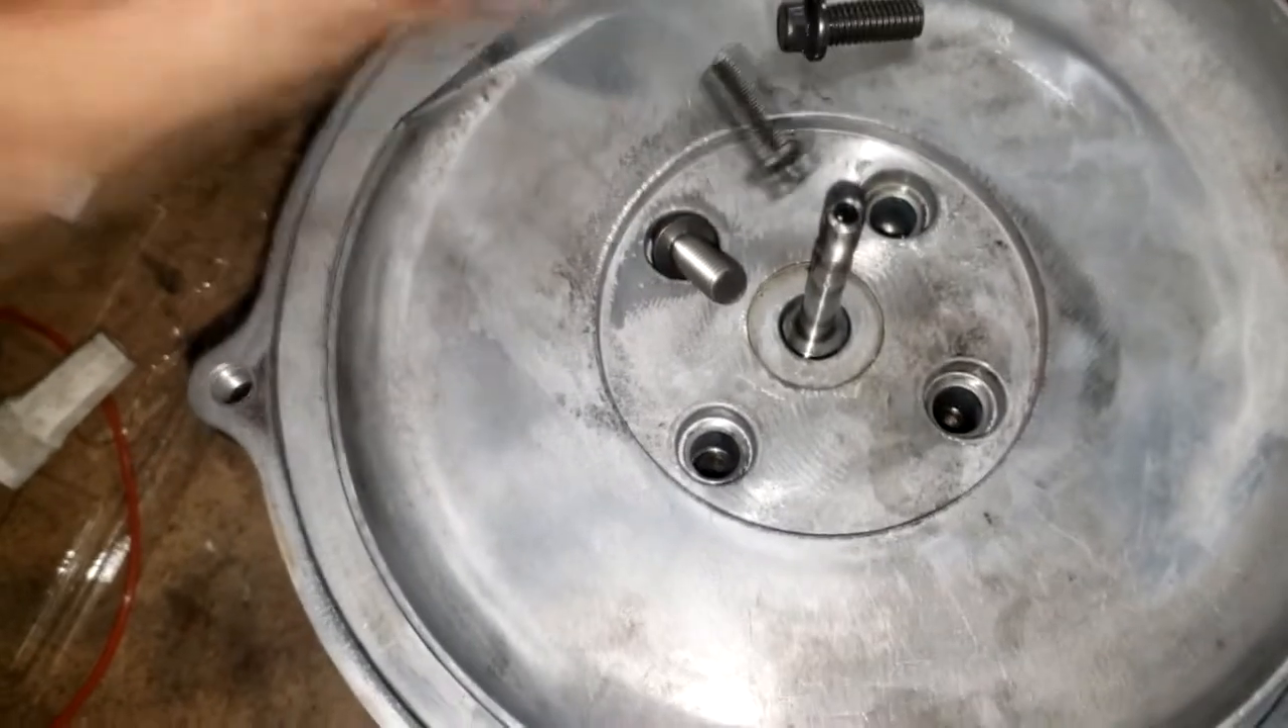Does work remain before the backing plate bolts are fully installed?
Yes.